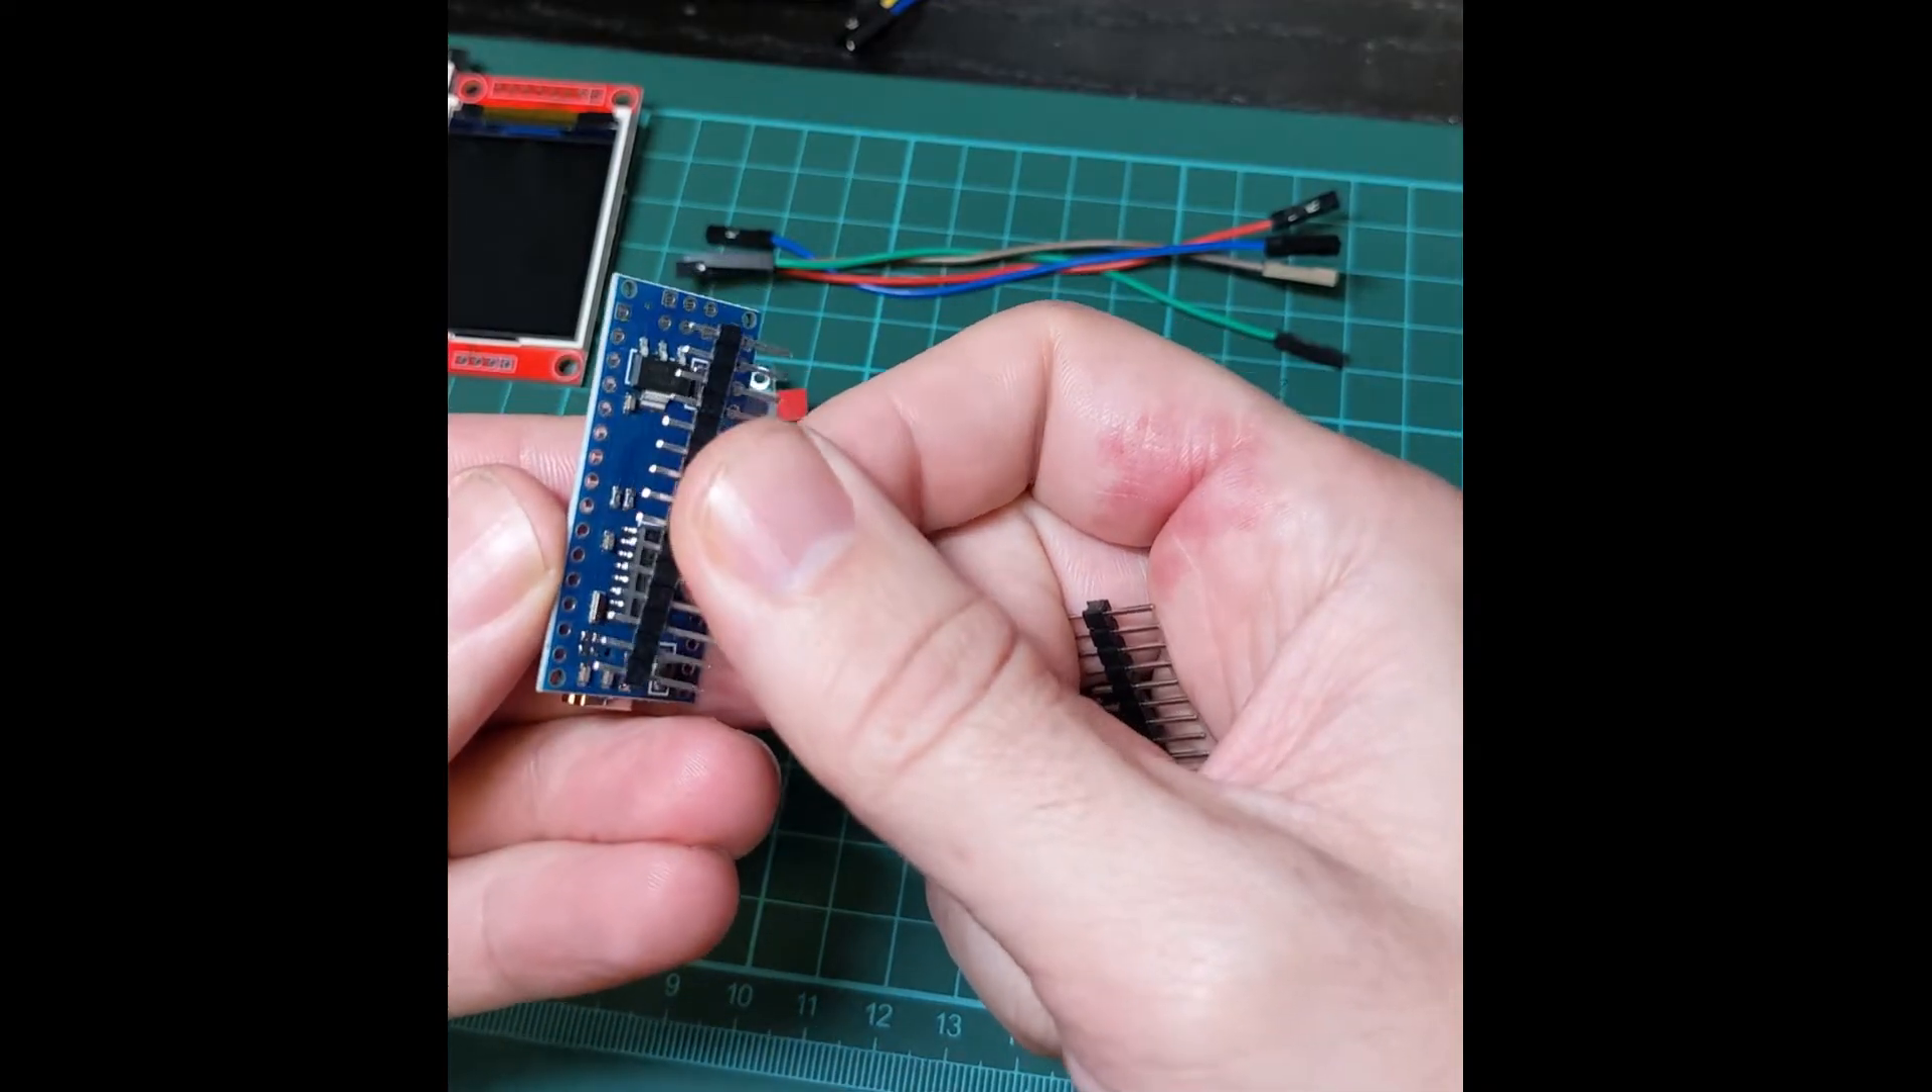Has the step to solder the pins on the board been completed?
No.